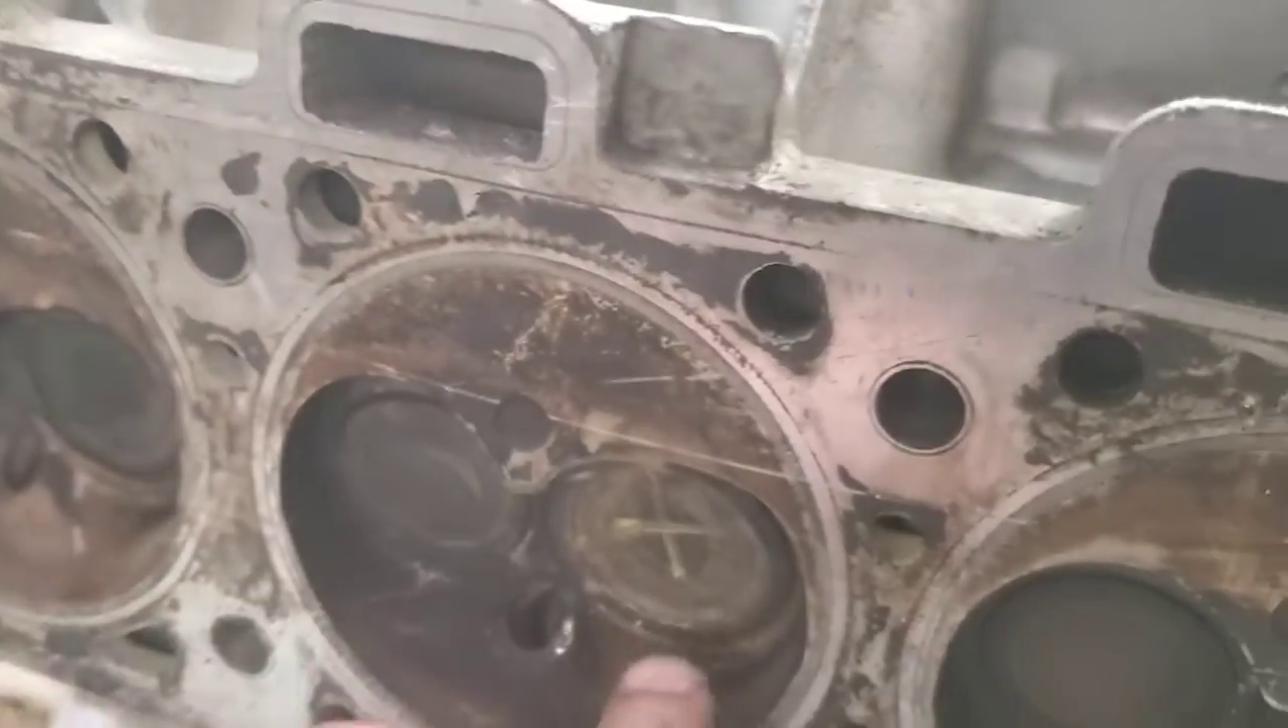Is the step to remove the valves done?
No.